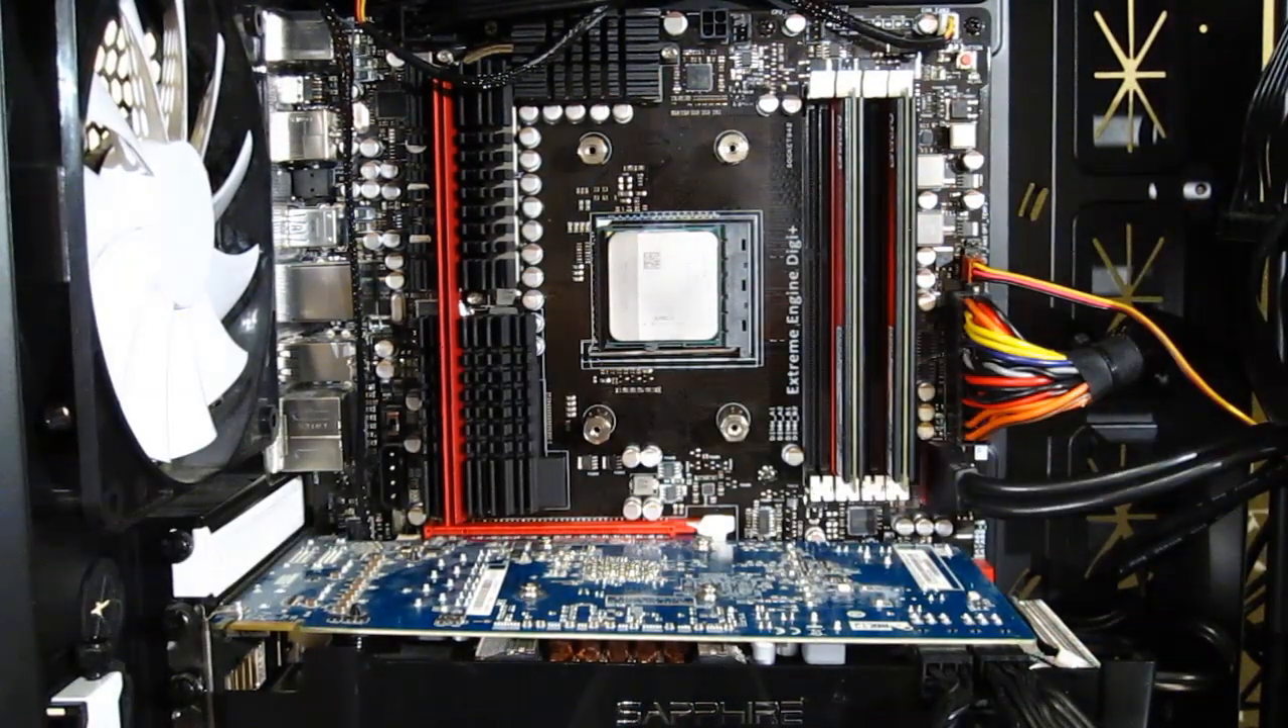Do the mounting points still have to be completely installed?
No.